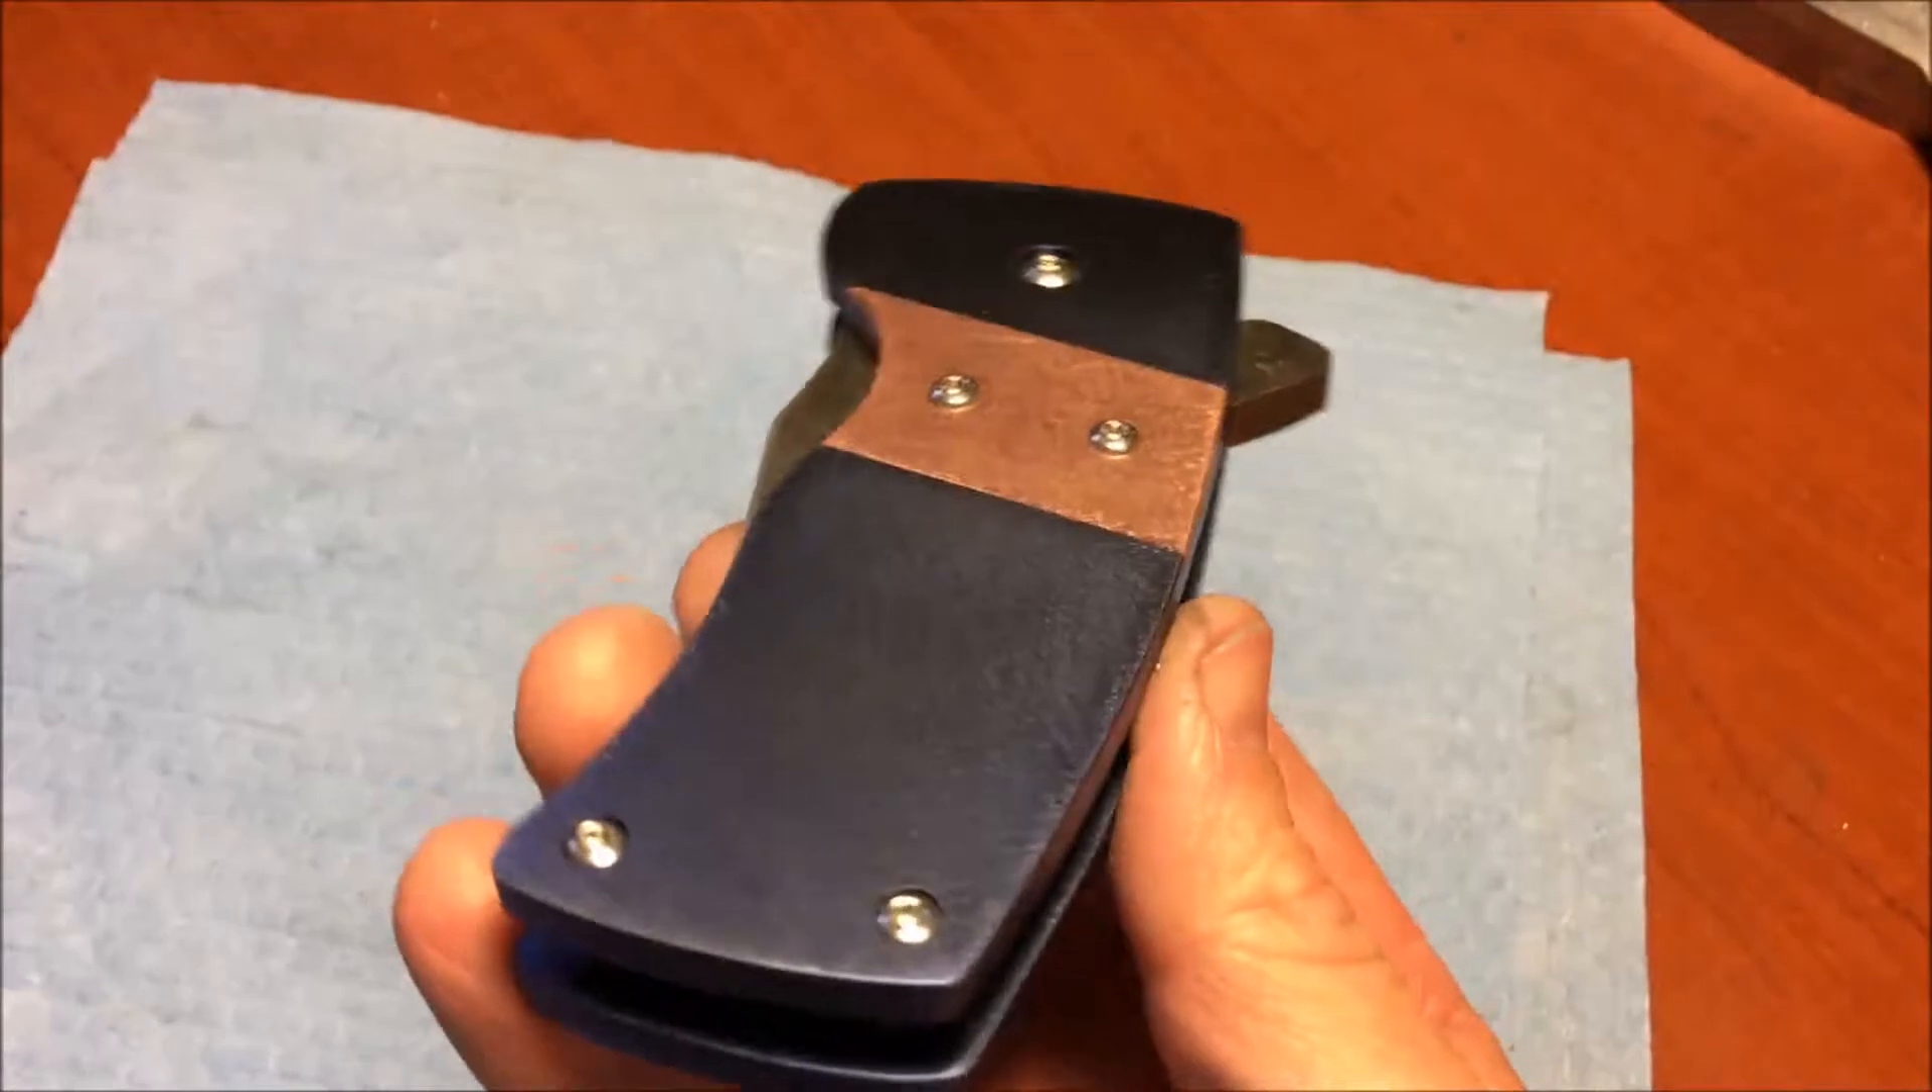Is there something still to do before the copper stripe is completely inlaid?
No.